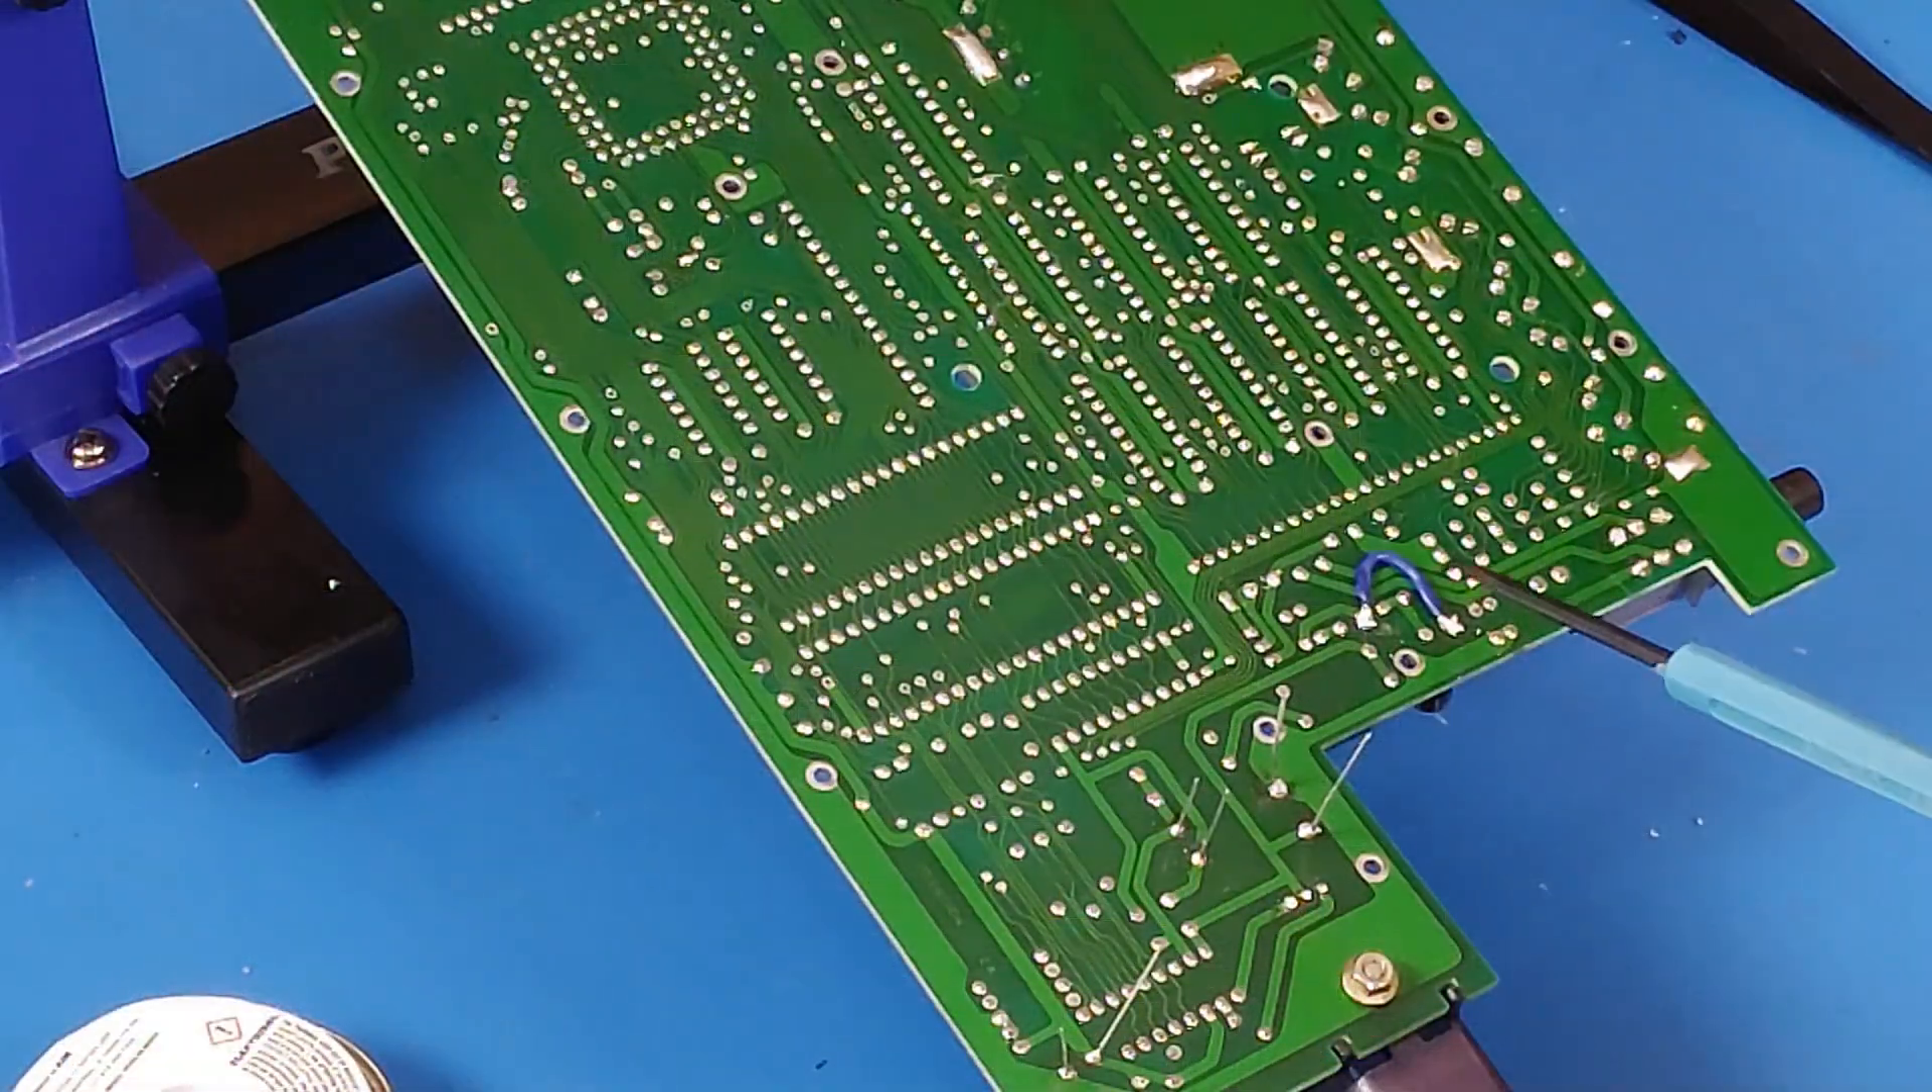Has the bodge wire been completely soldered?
Yes.